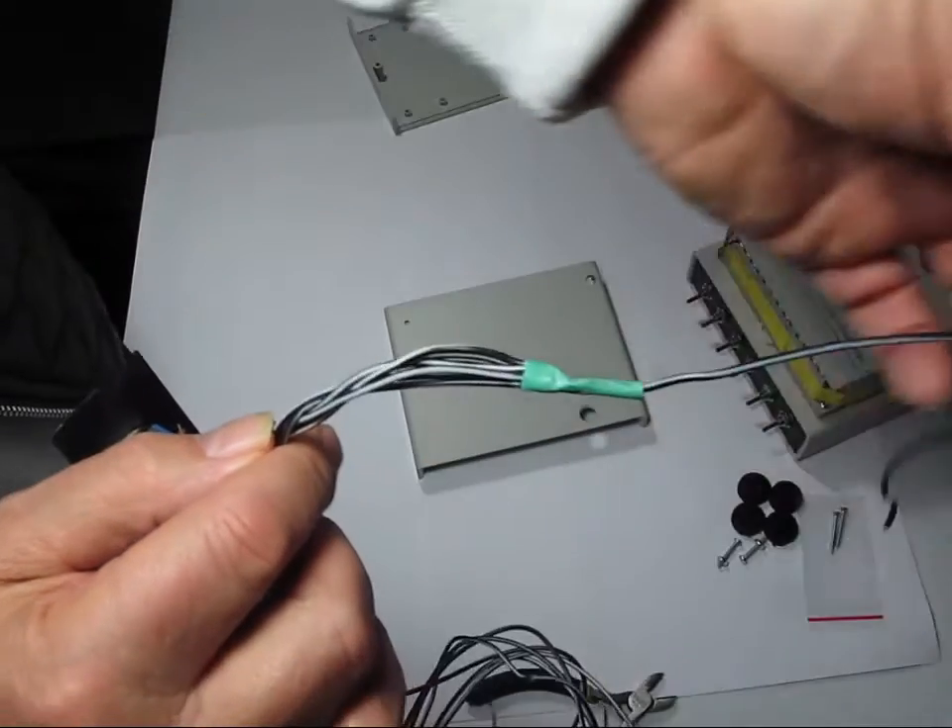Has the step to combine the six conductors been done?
Yes.